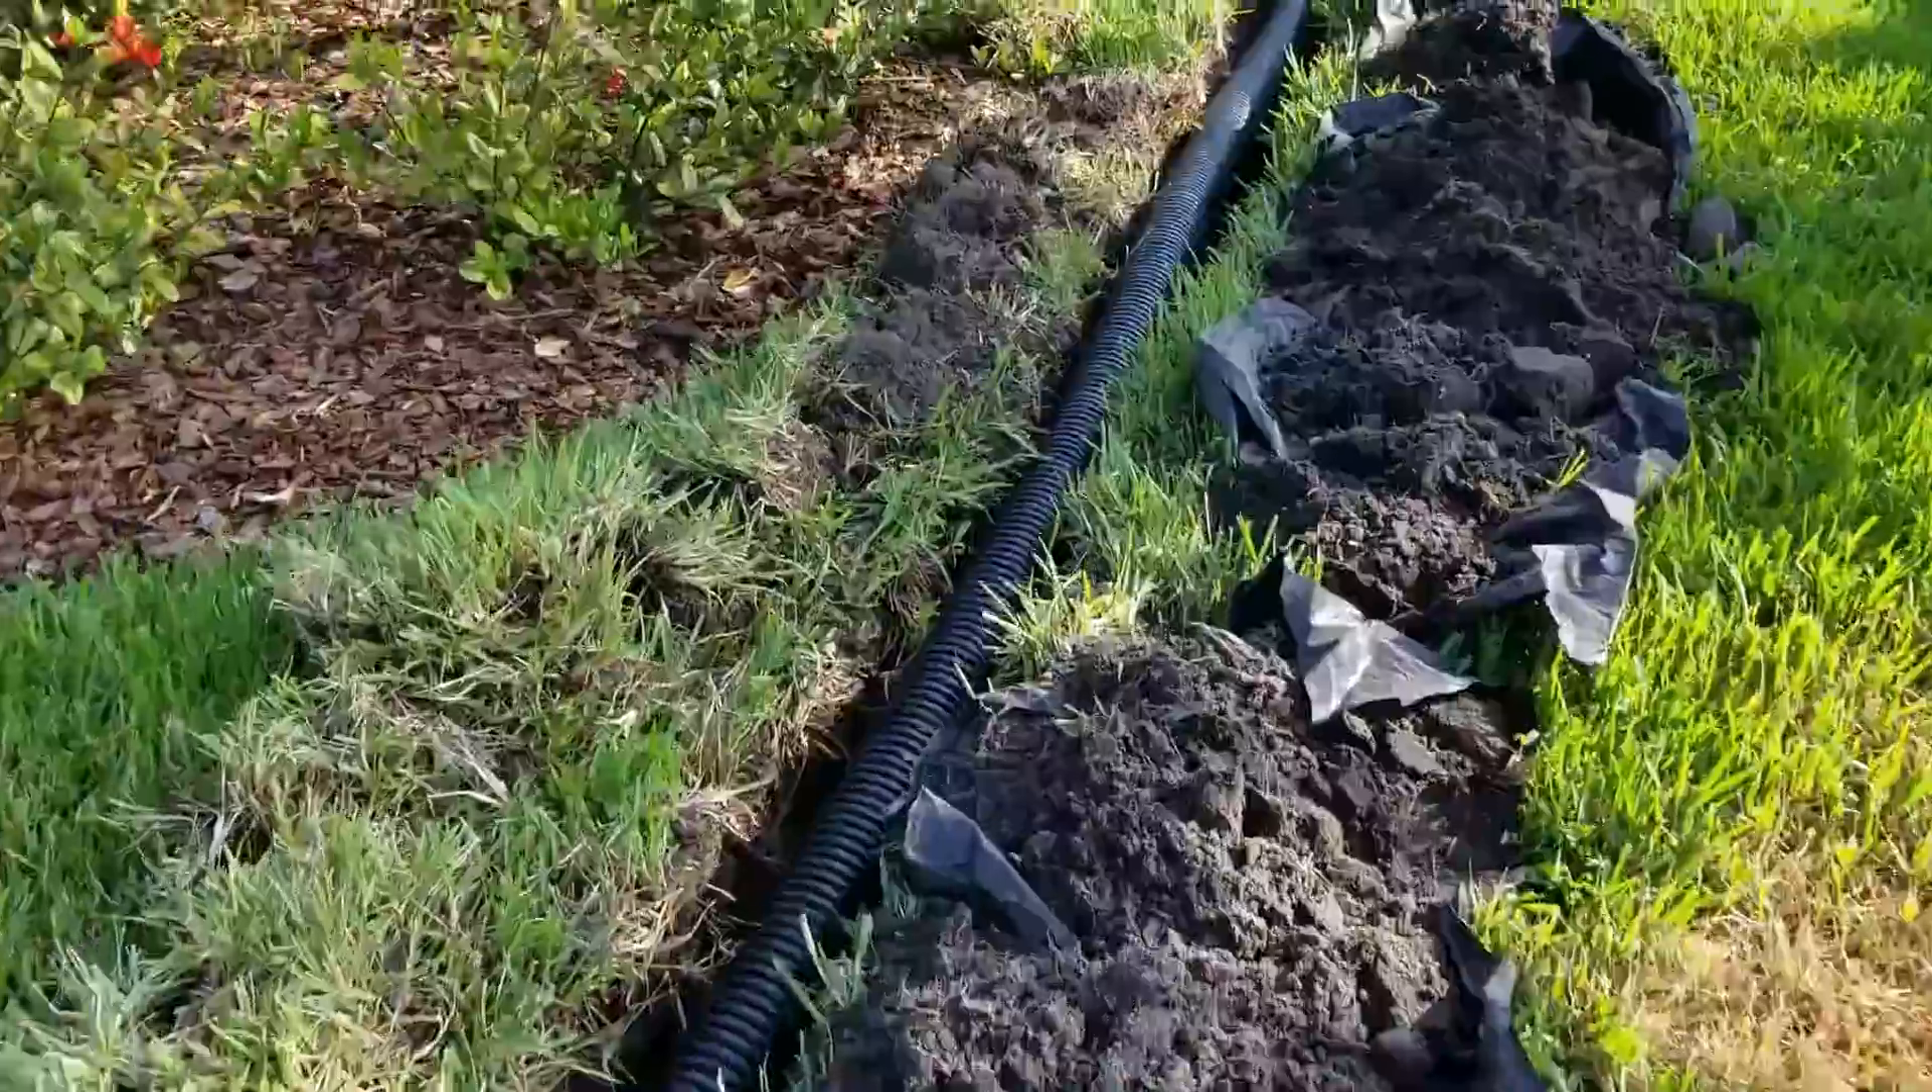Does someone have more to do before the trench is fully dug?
No.